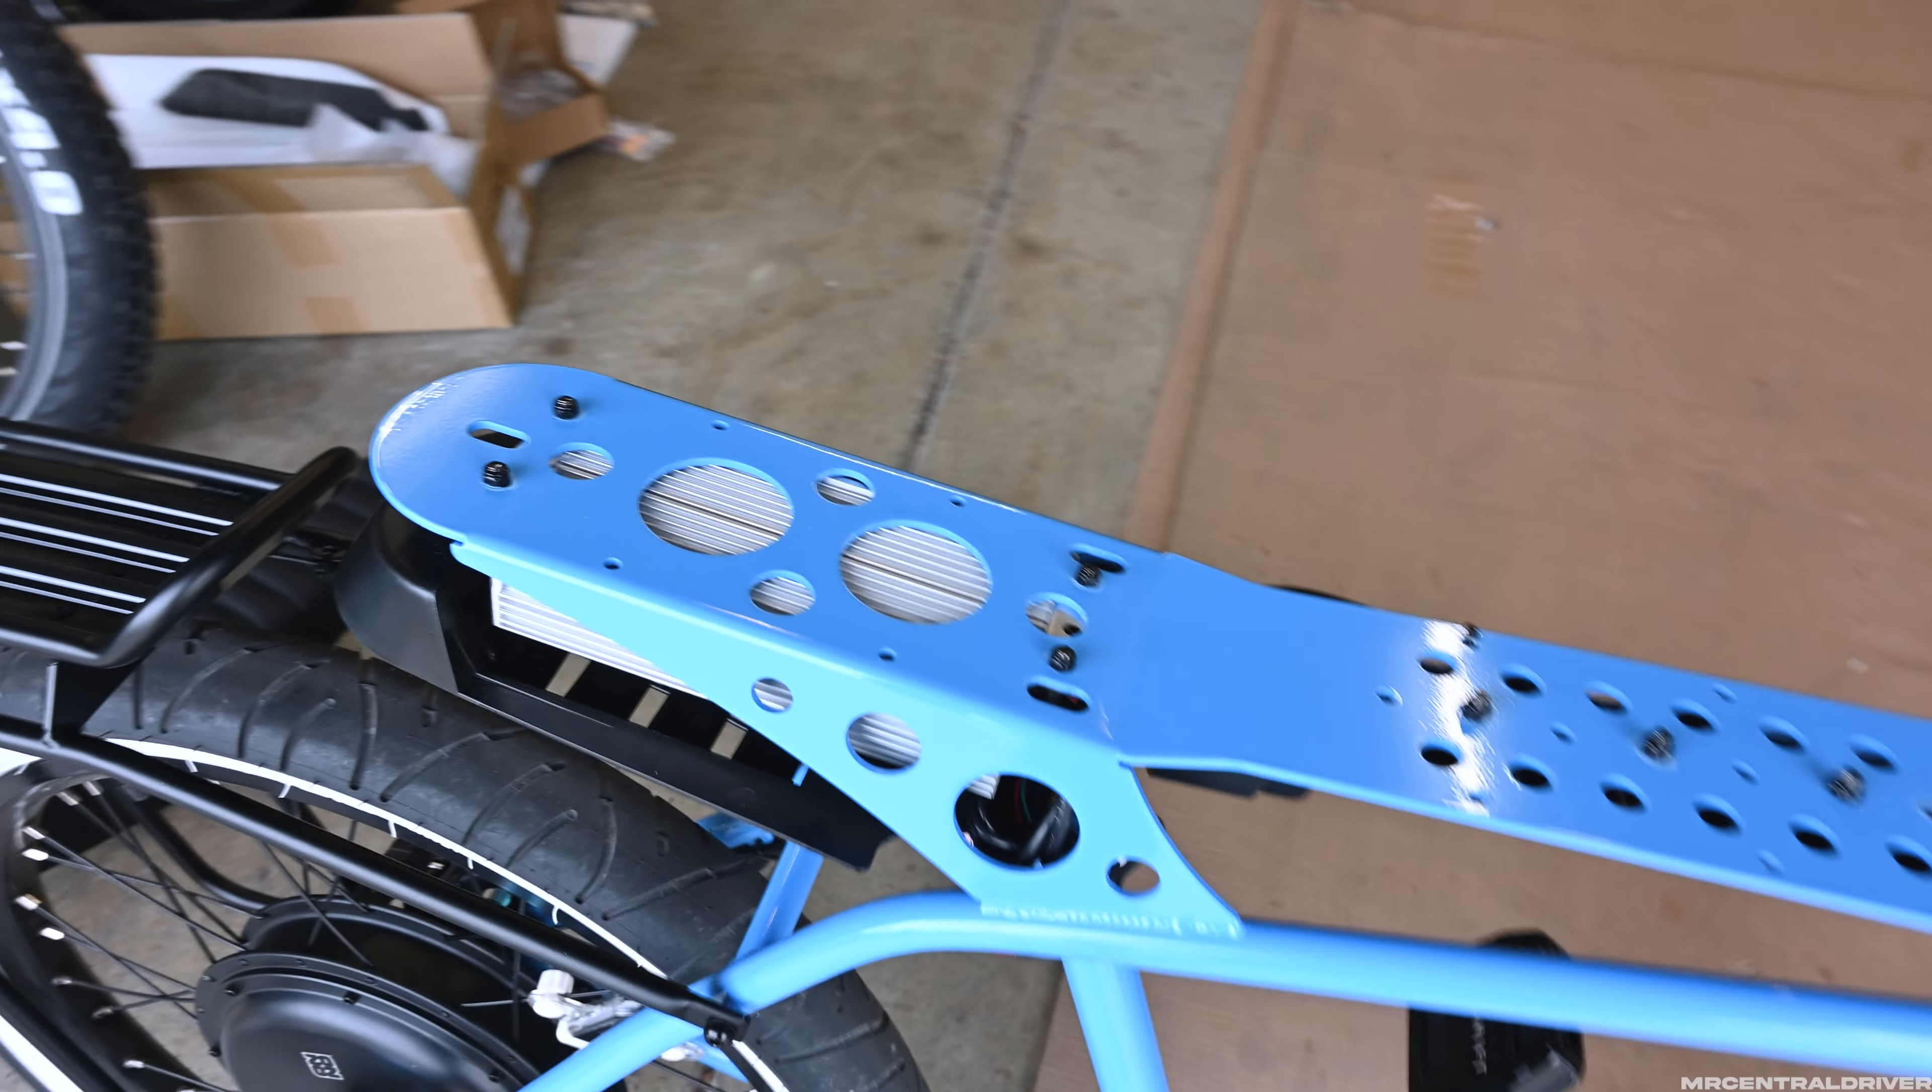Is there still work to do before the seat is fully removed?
No.